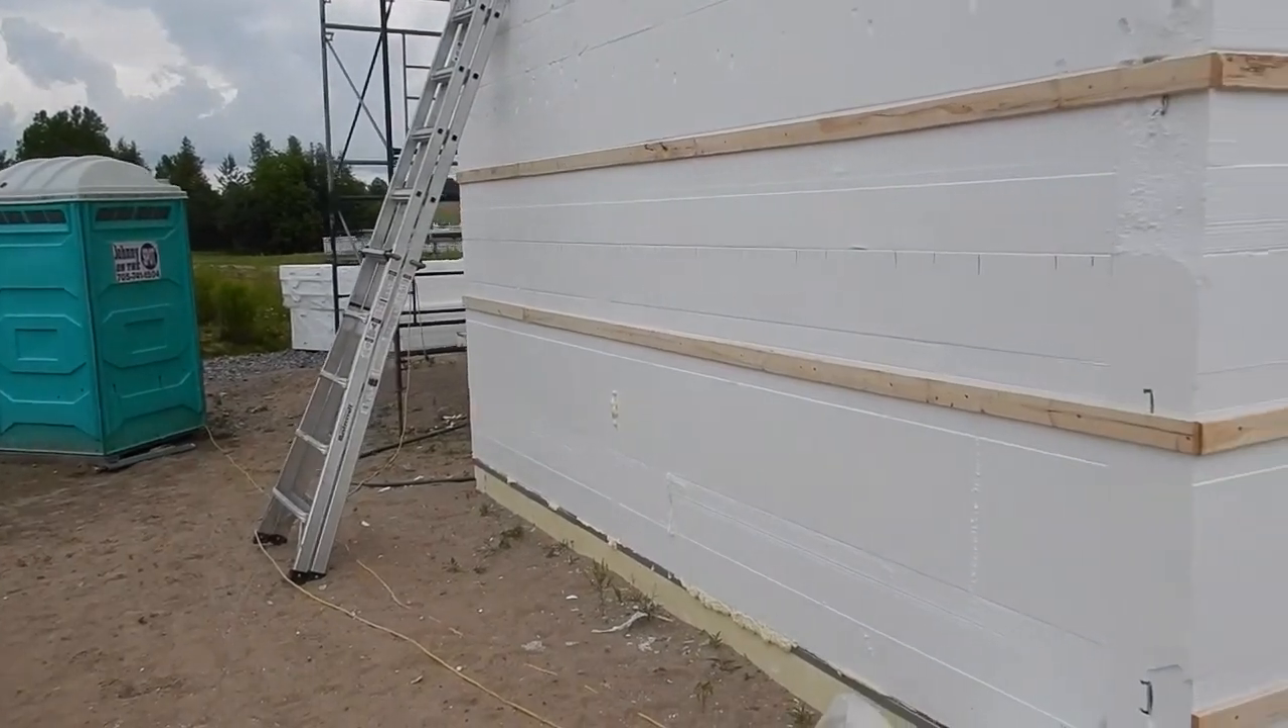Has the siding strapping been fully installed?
No.